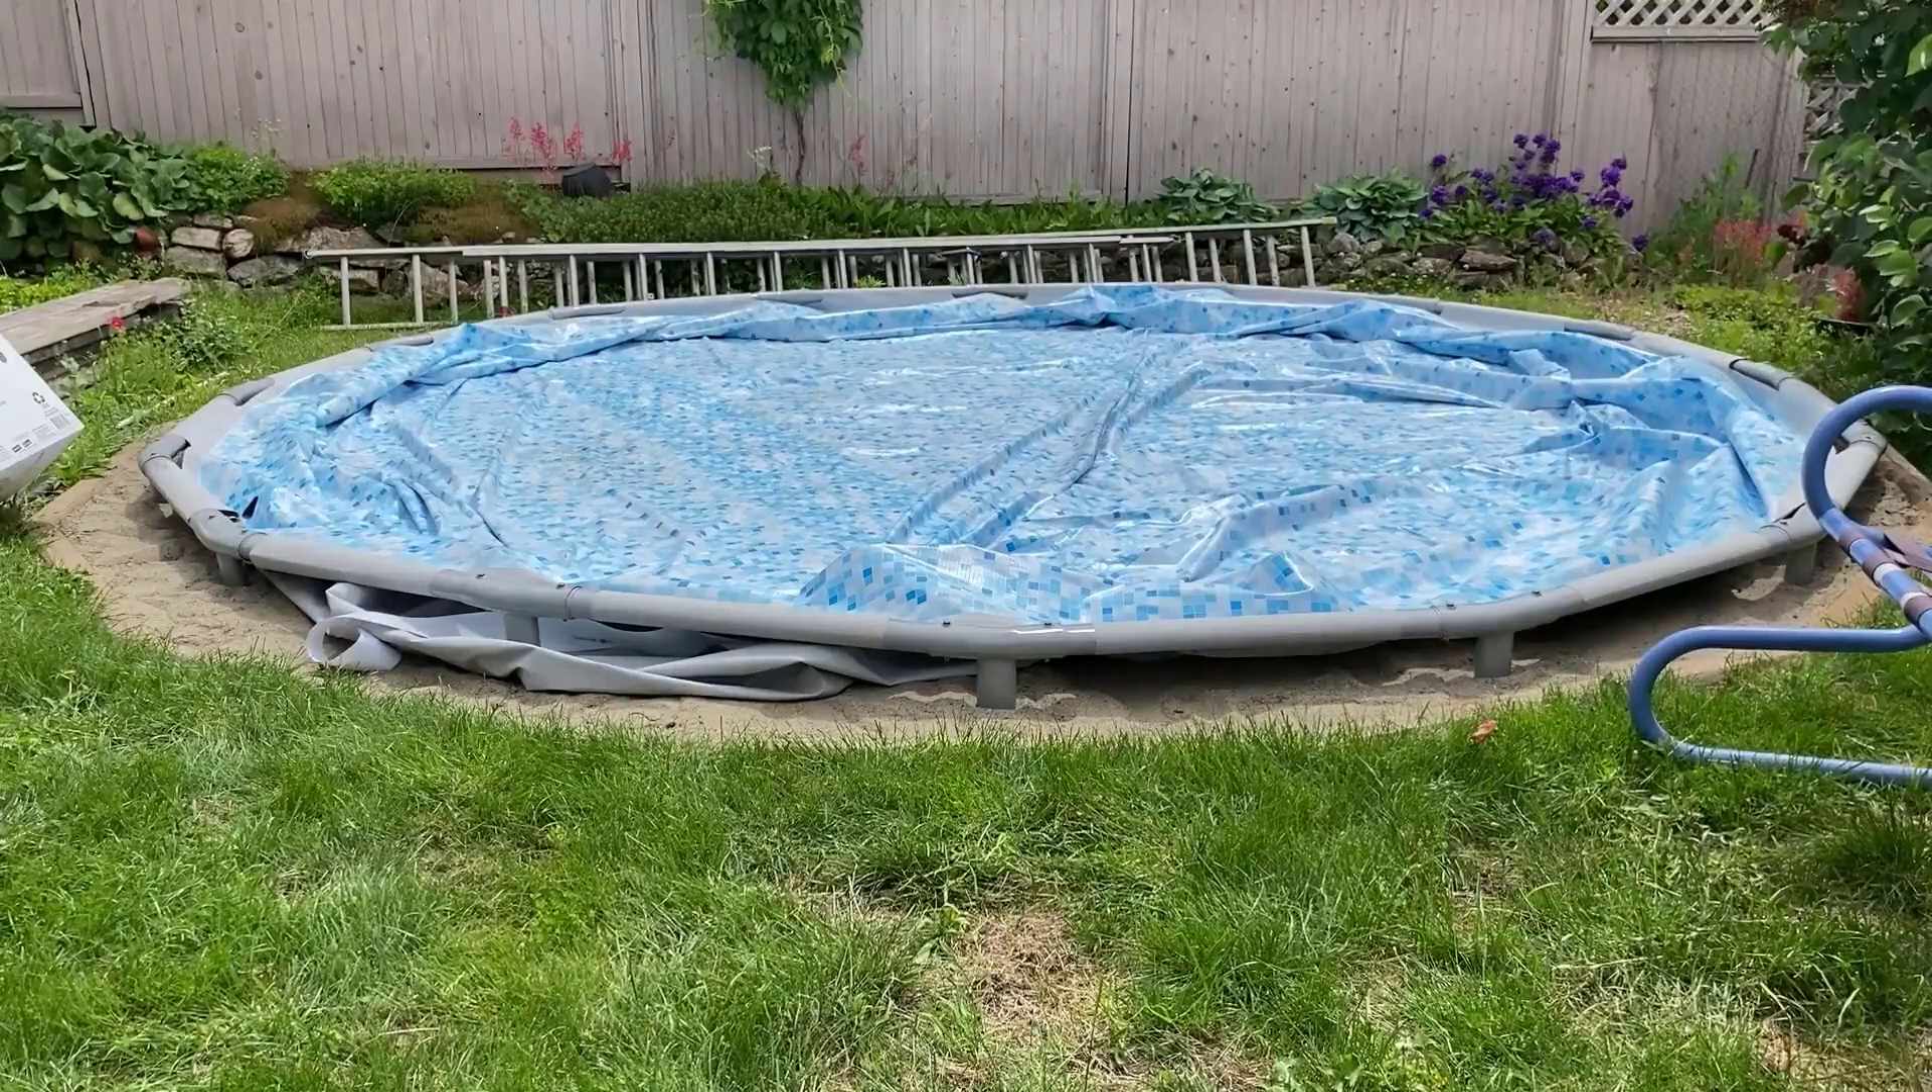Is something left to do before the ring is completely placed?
No.